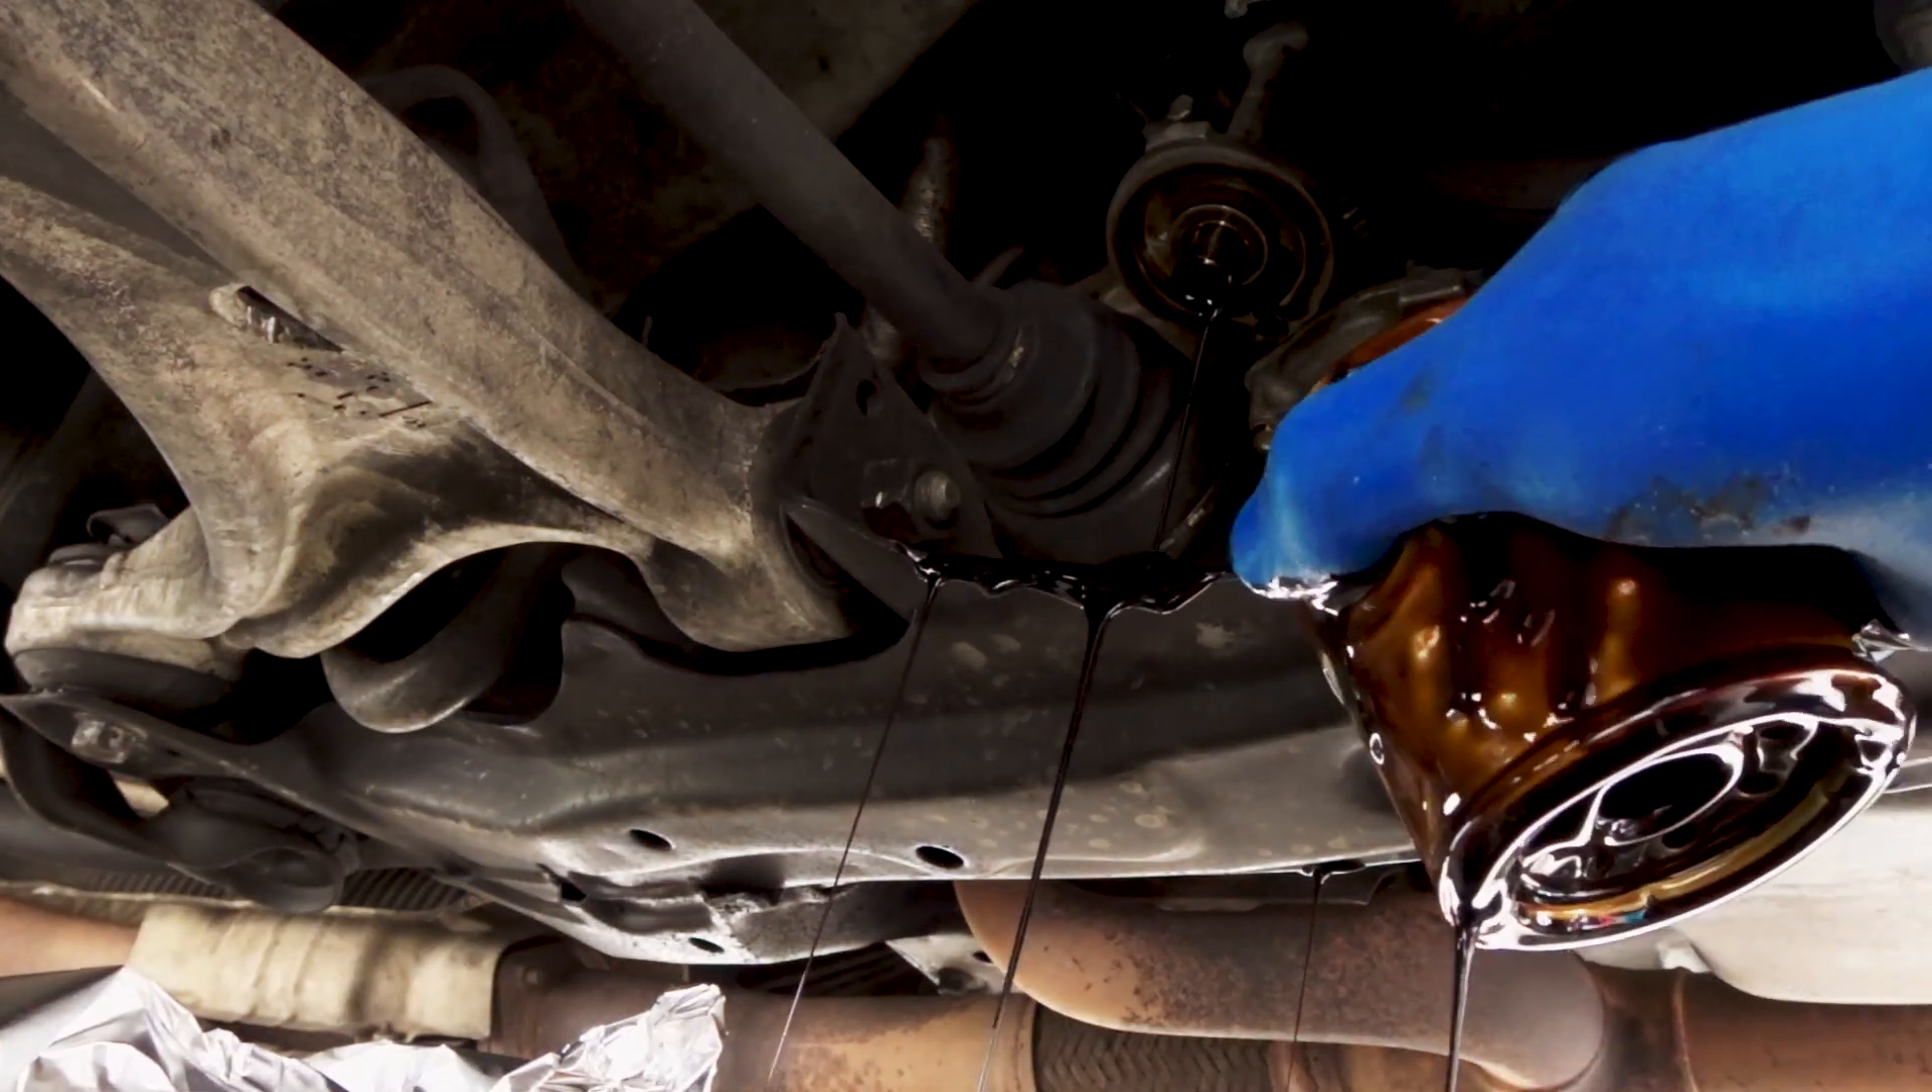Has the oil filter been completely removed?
Yes.